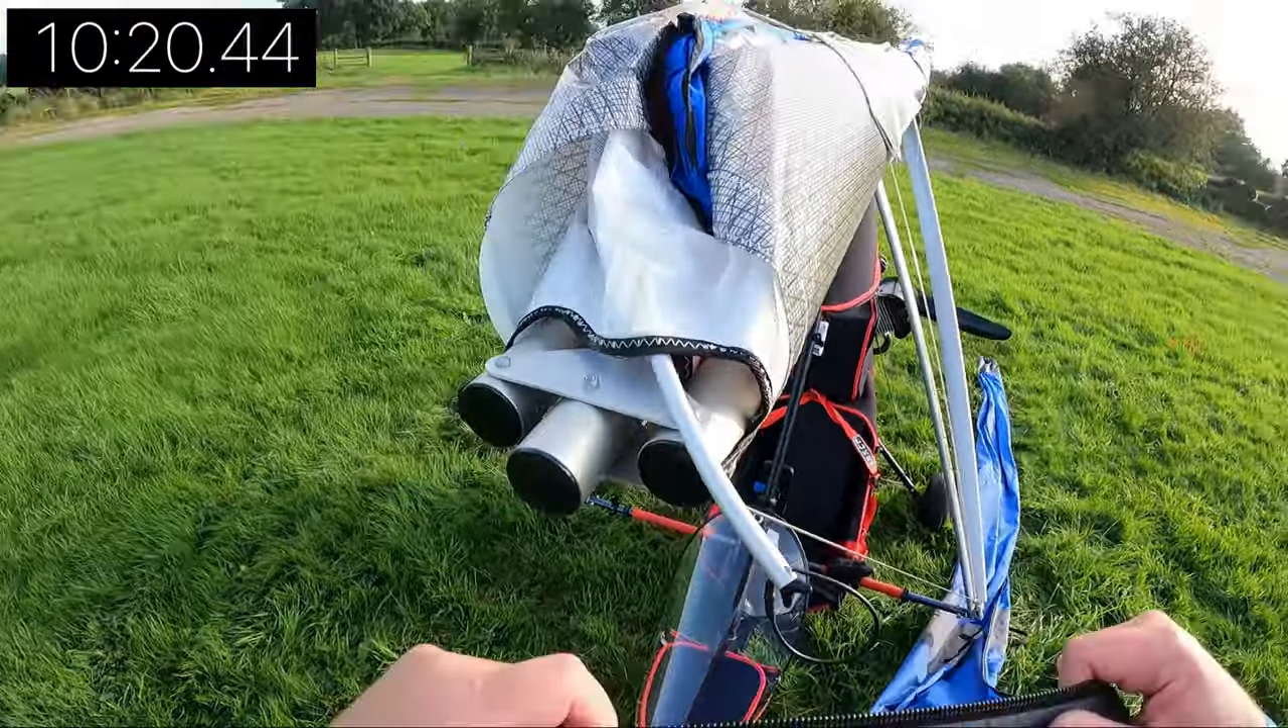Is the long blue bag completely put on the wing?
No.